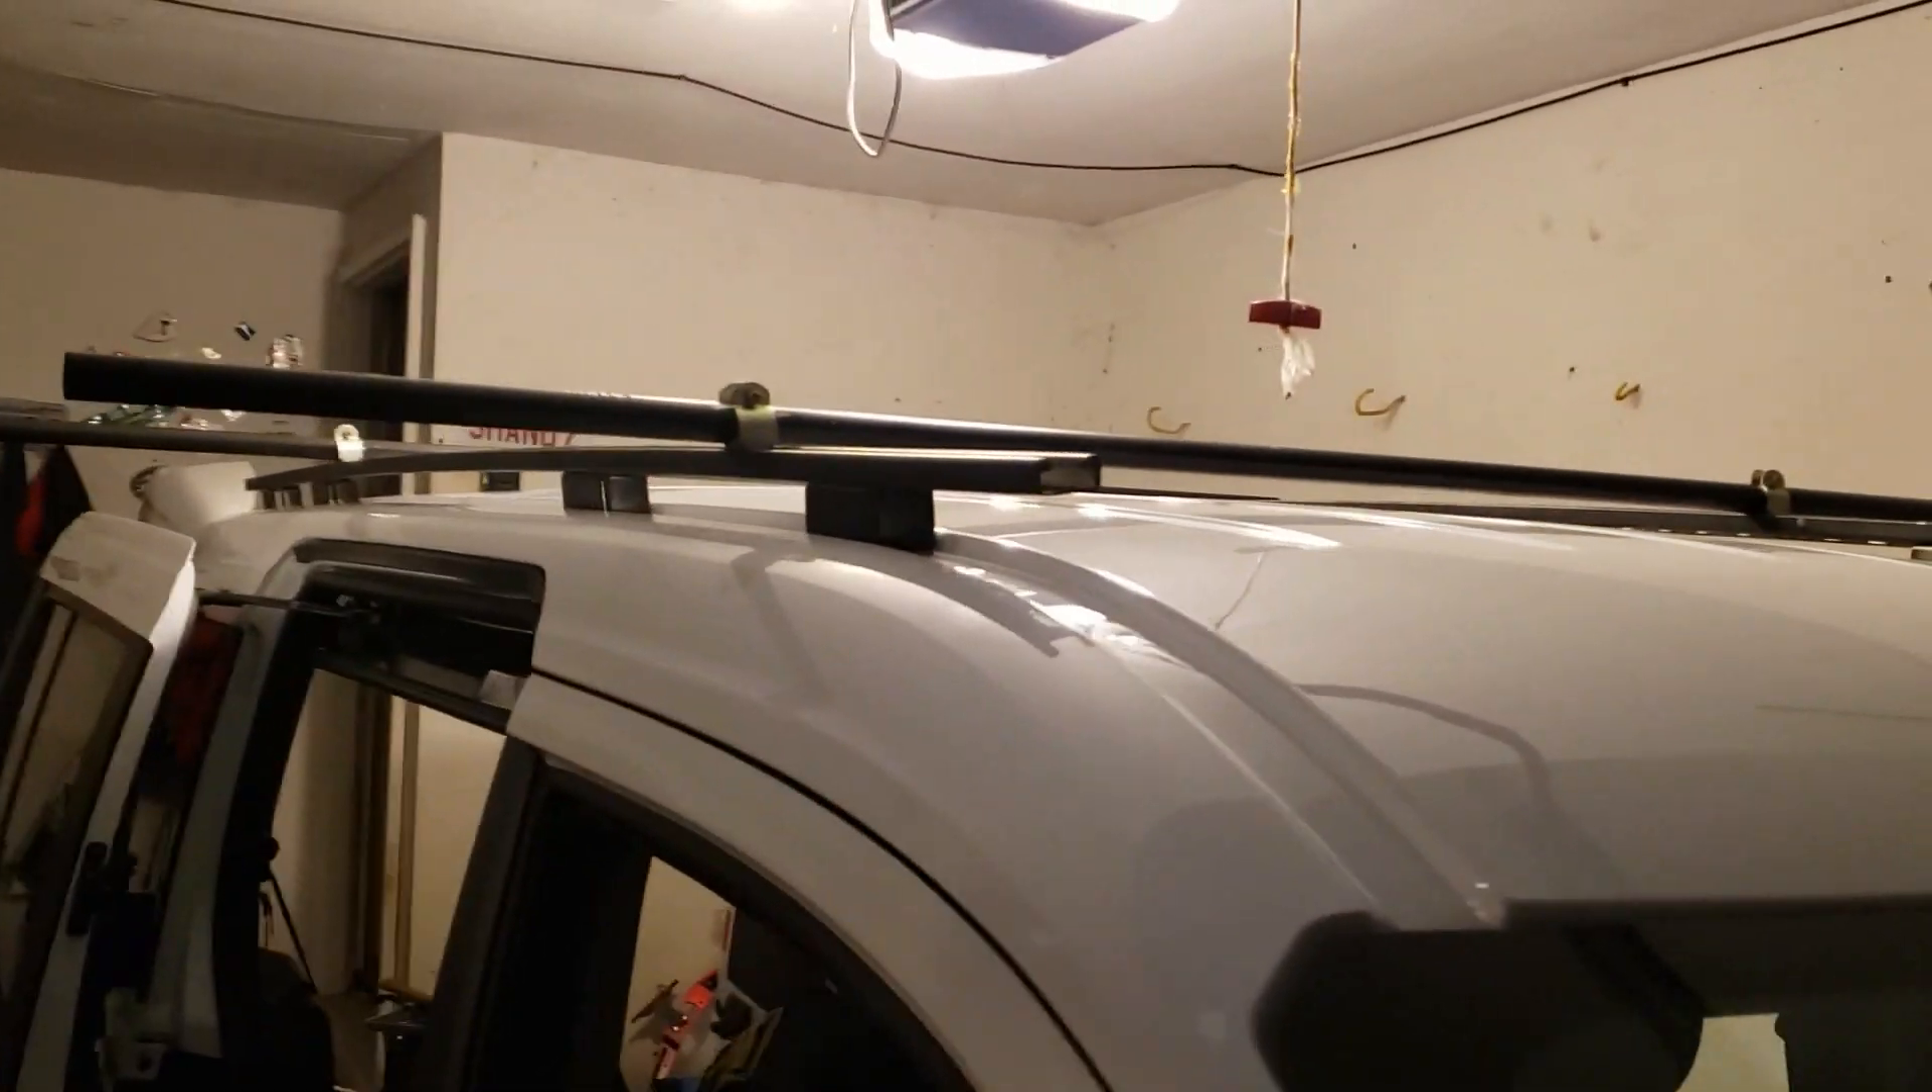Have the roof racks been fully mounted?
Yes.